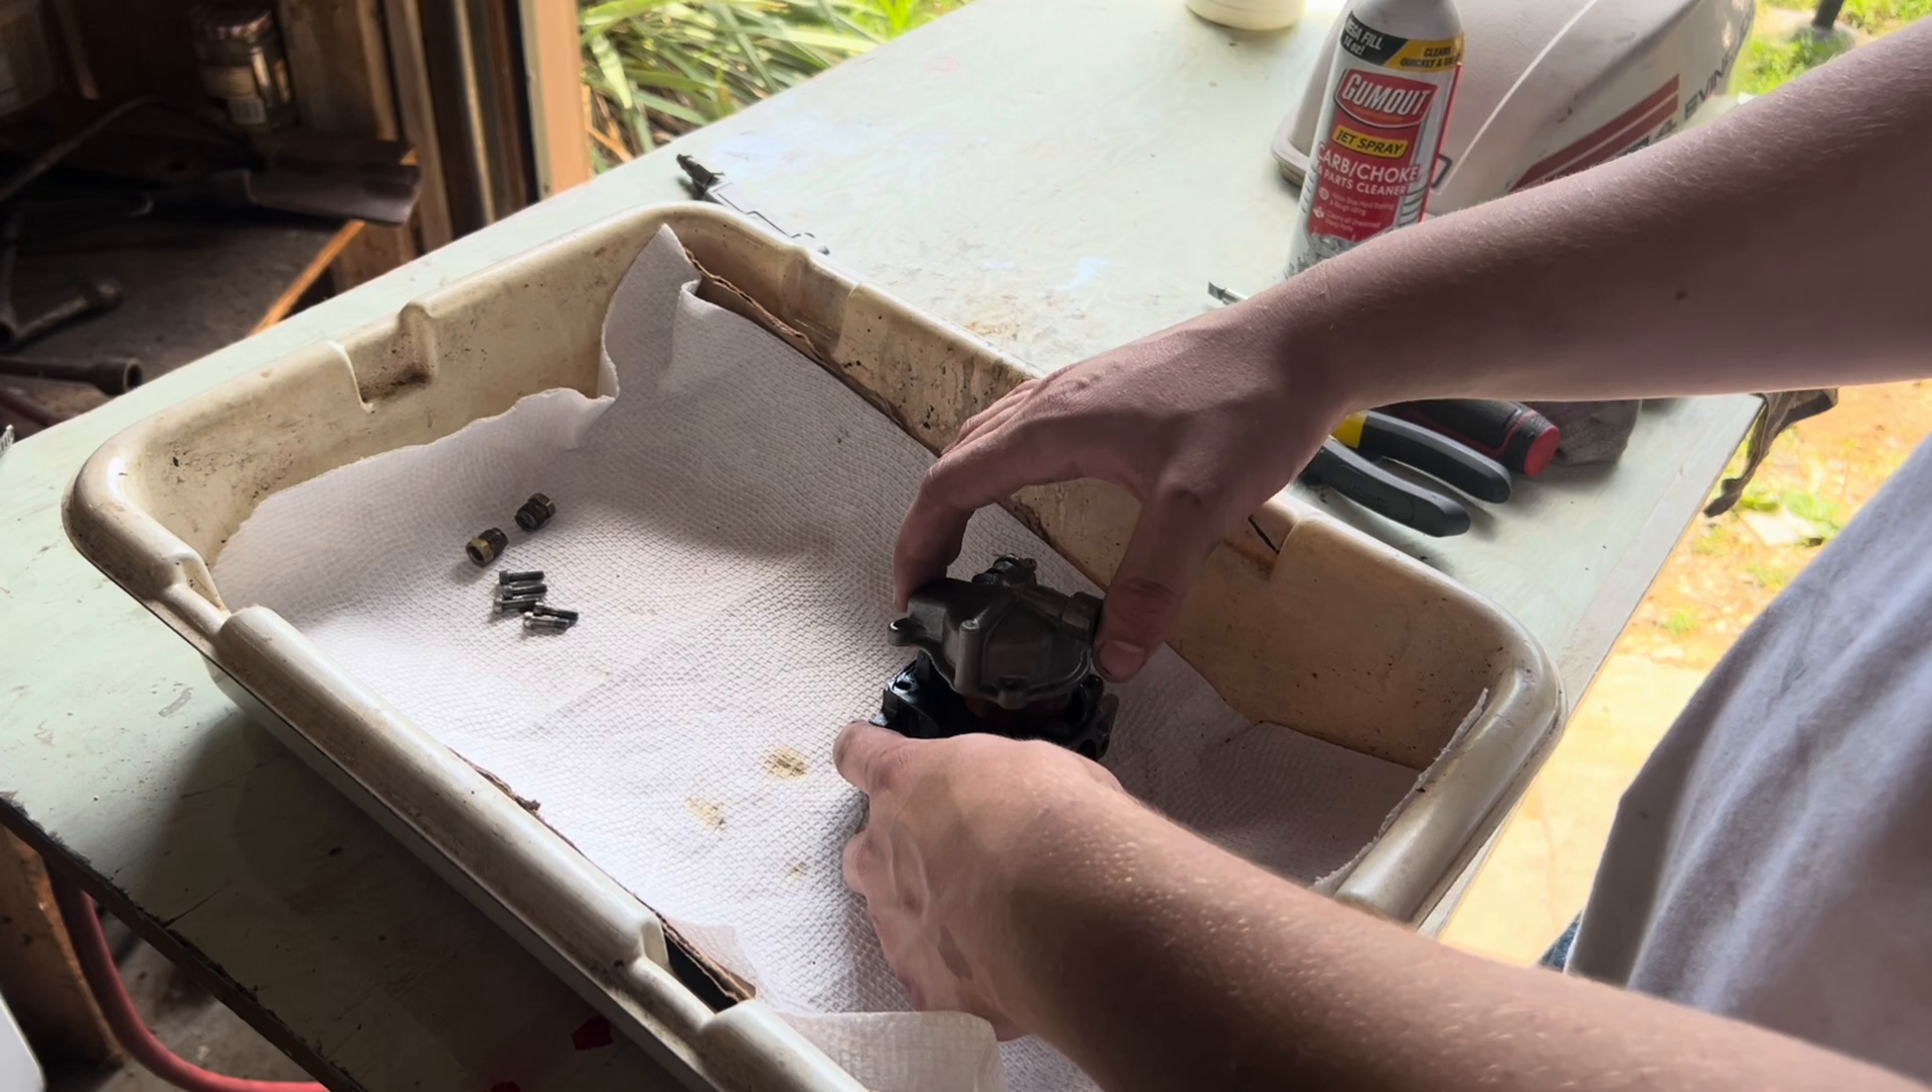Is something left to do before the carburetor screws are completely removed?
No.